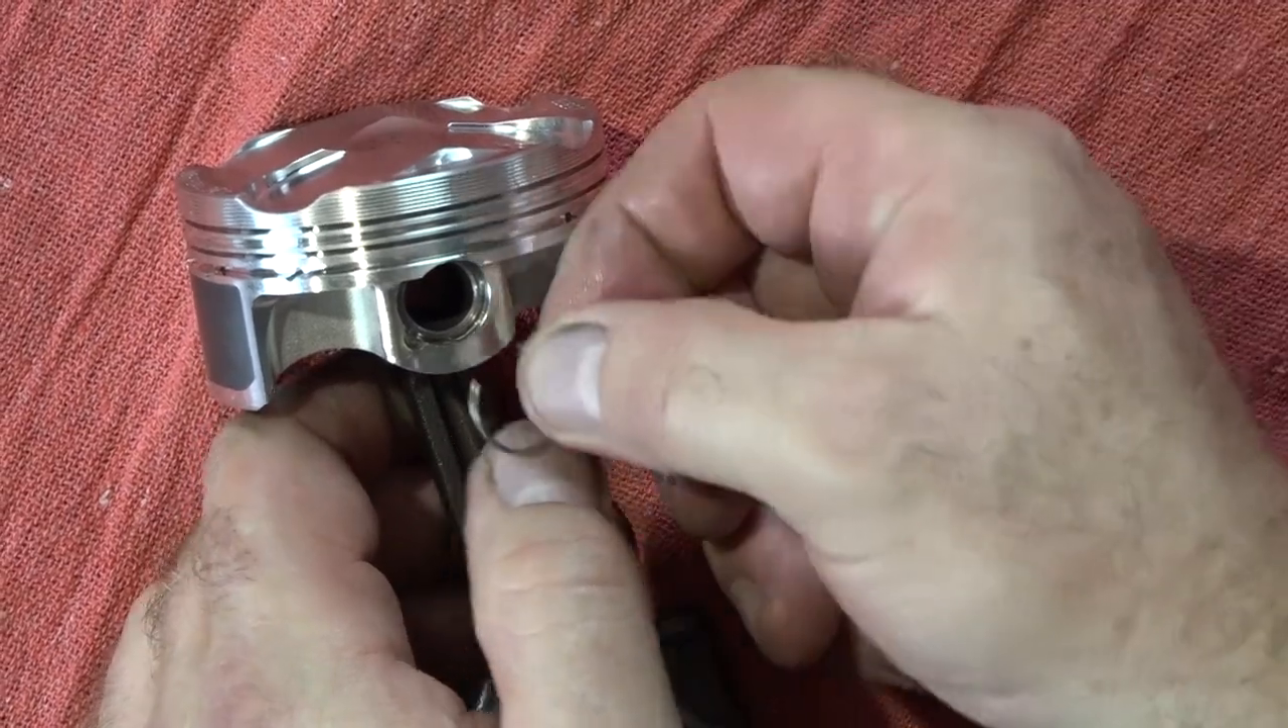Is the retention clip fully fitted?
No.